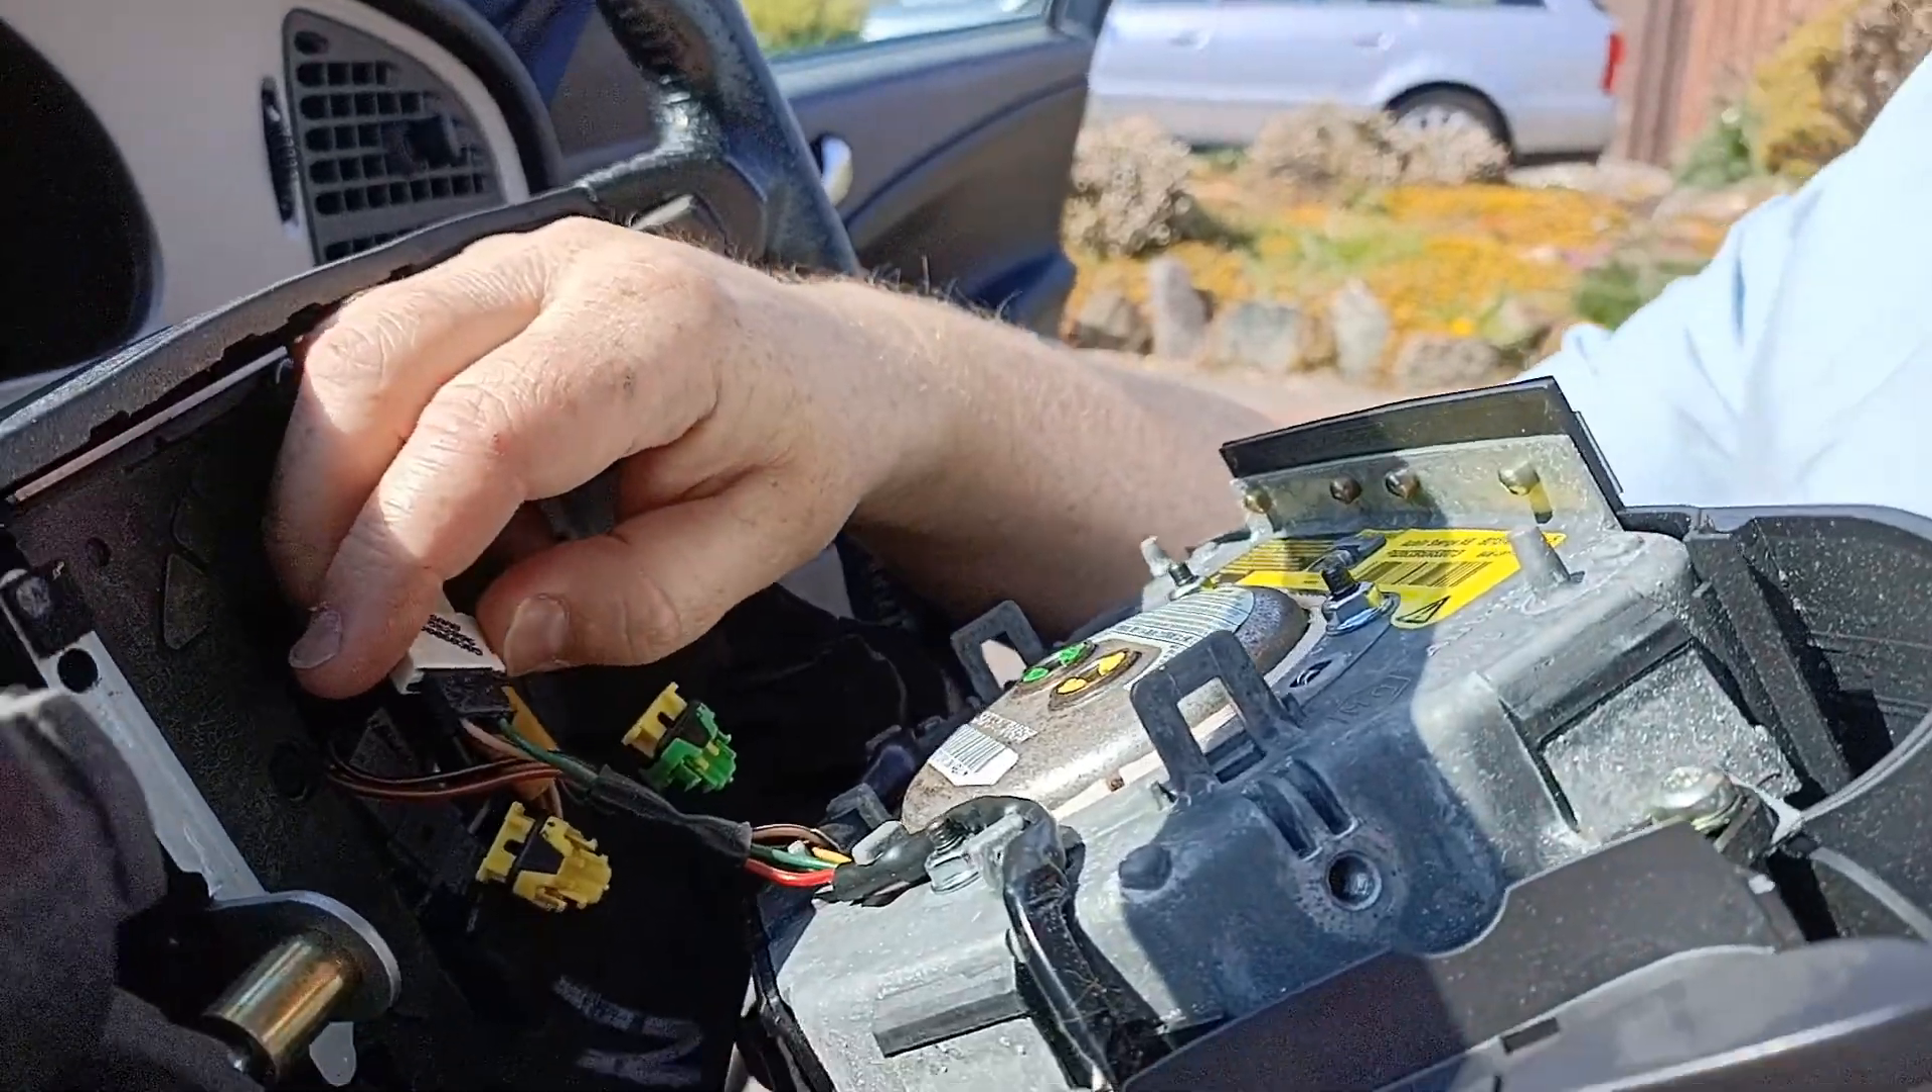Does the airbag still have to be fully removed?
Yes.